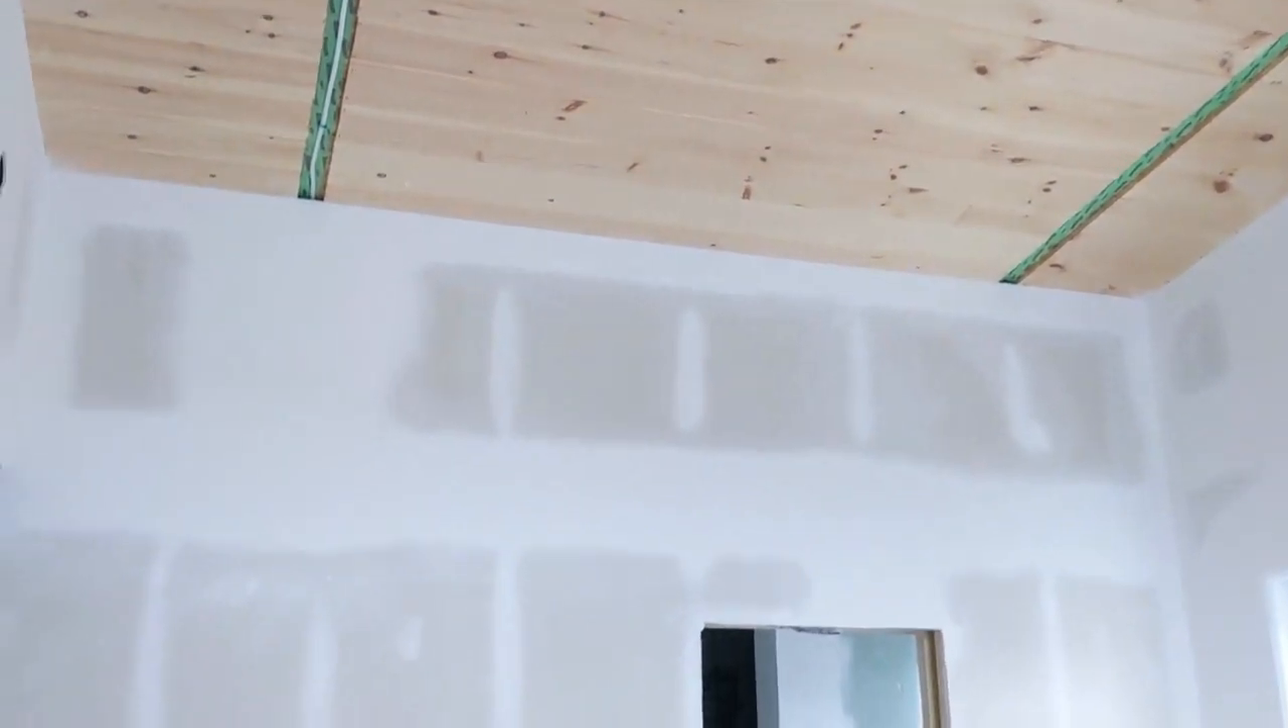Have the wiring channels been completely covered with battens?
No.